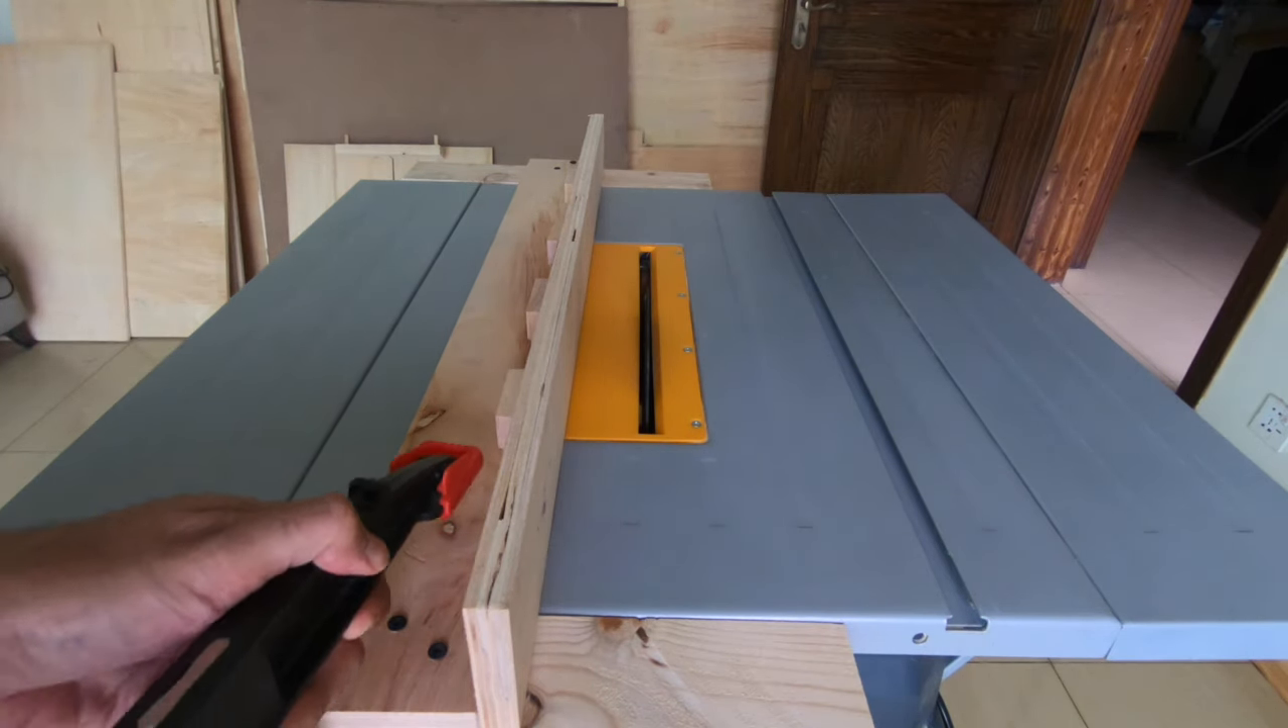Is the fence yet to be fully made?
No.